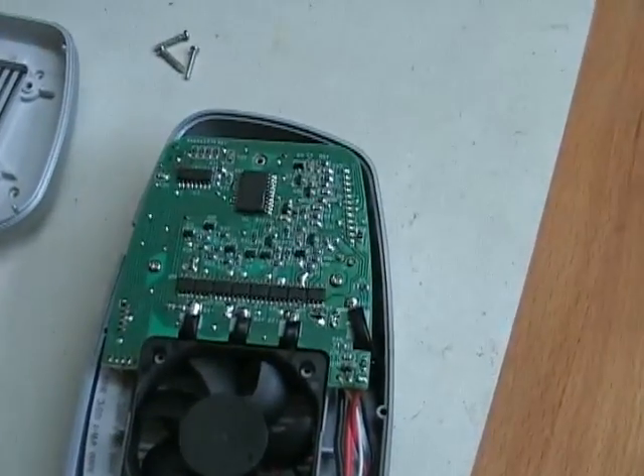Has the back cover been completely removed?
Yes.